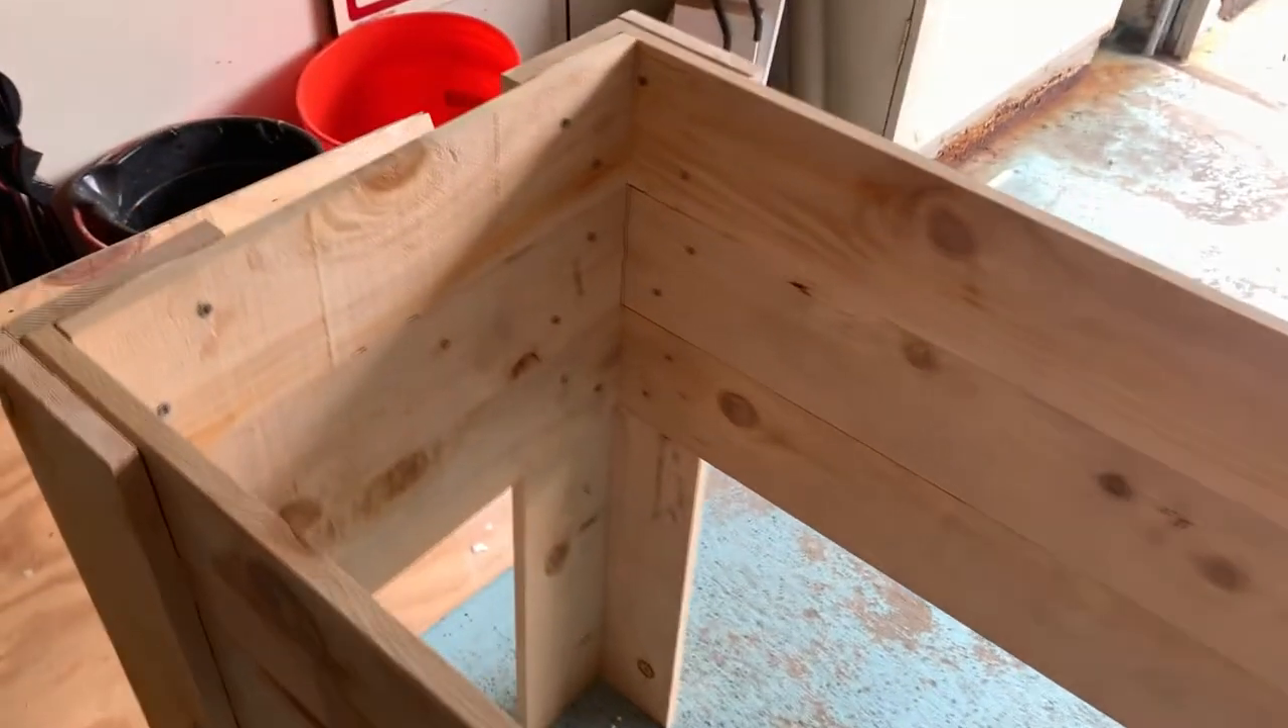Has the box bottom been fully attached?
No.